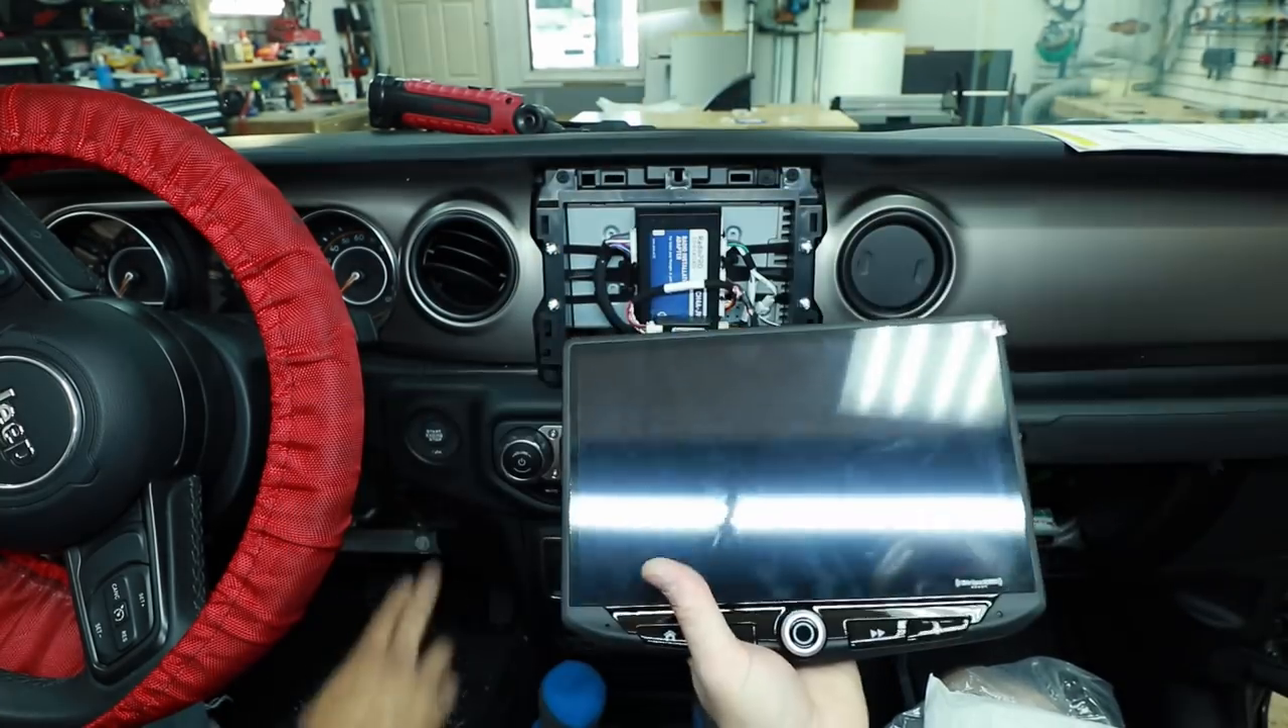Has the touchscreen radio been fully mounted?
No.